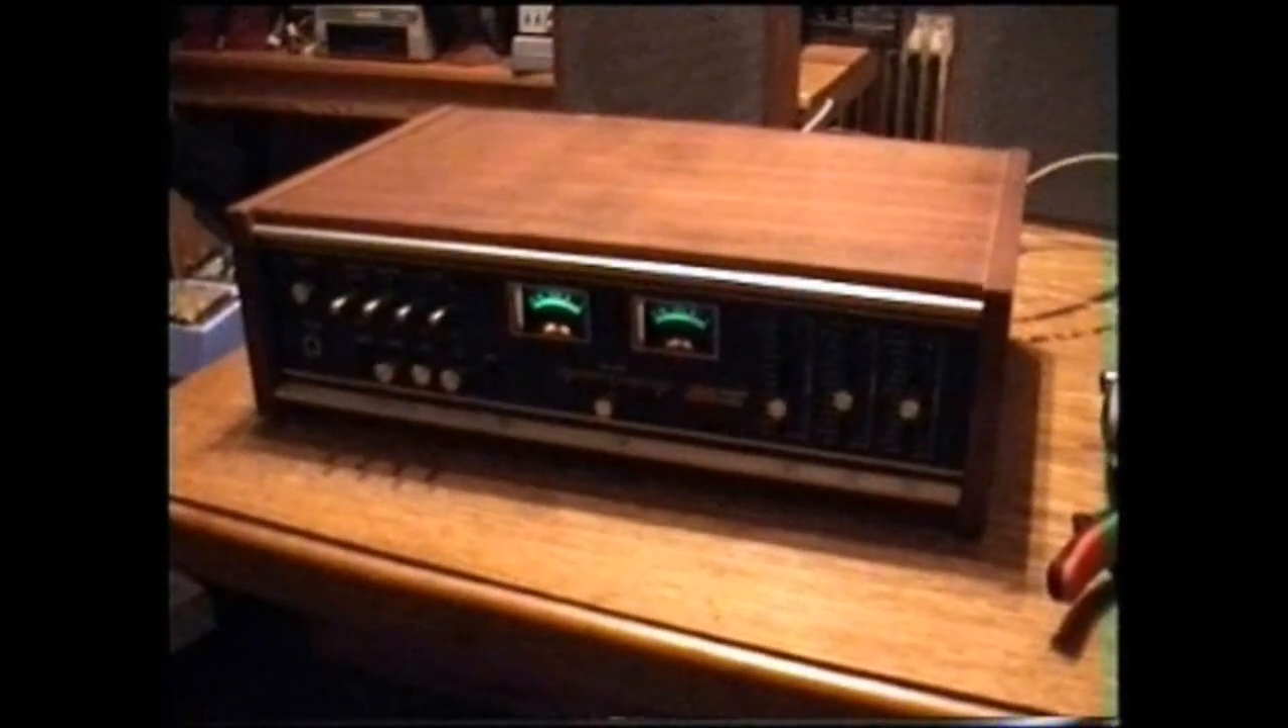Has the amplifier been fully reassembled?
Yes.